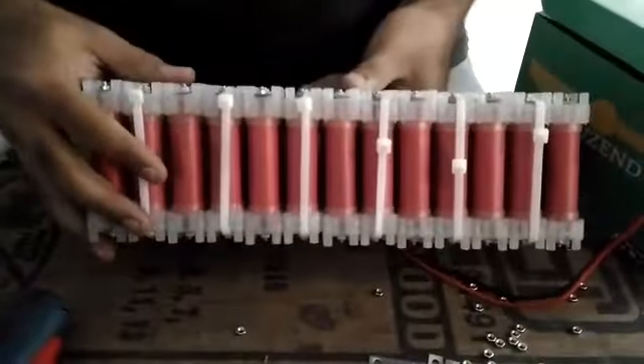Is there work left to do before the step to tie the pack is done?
No.